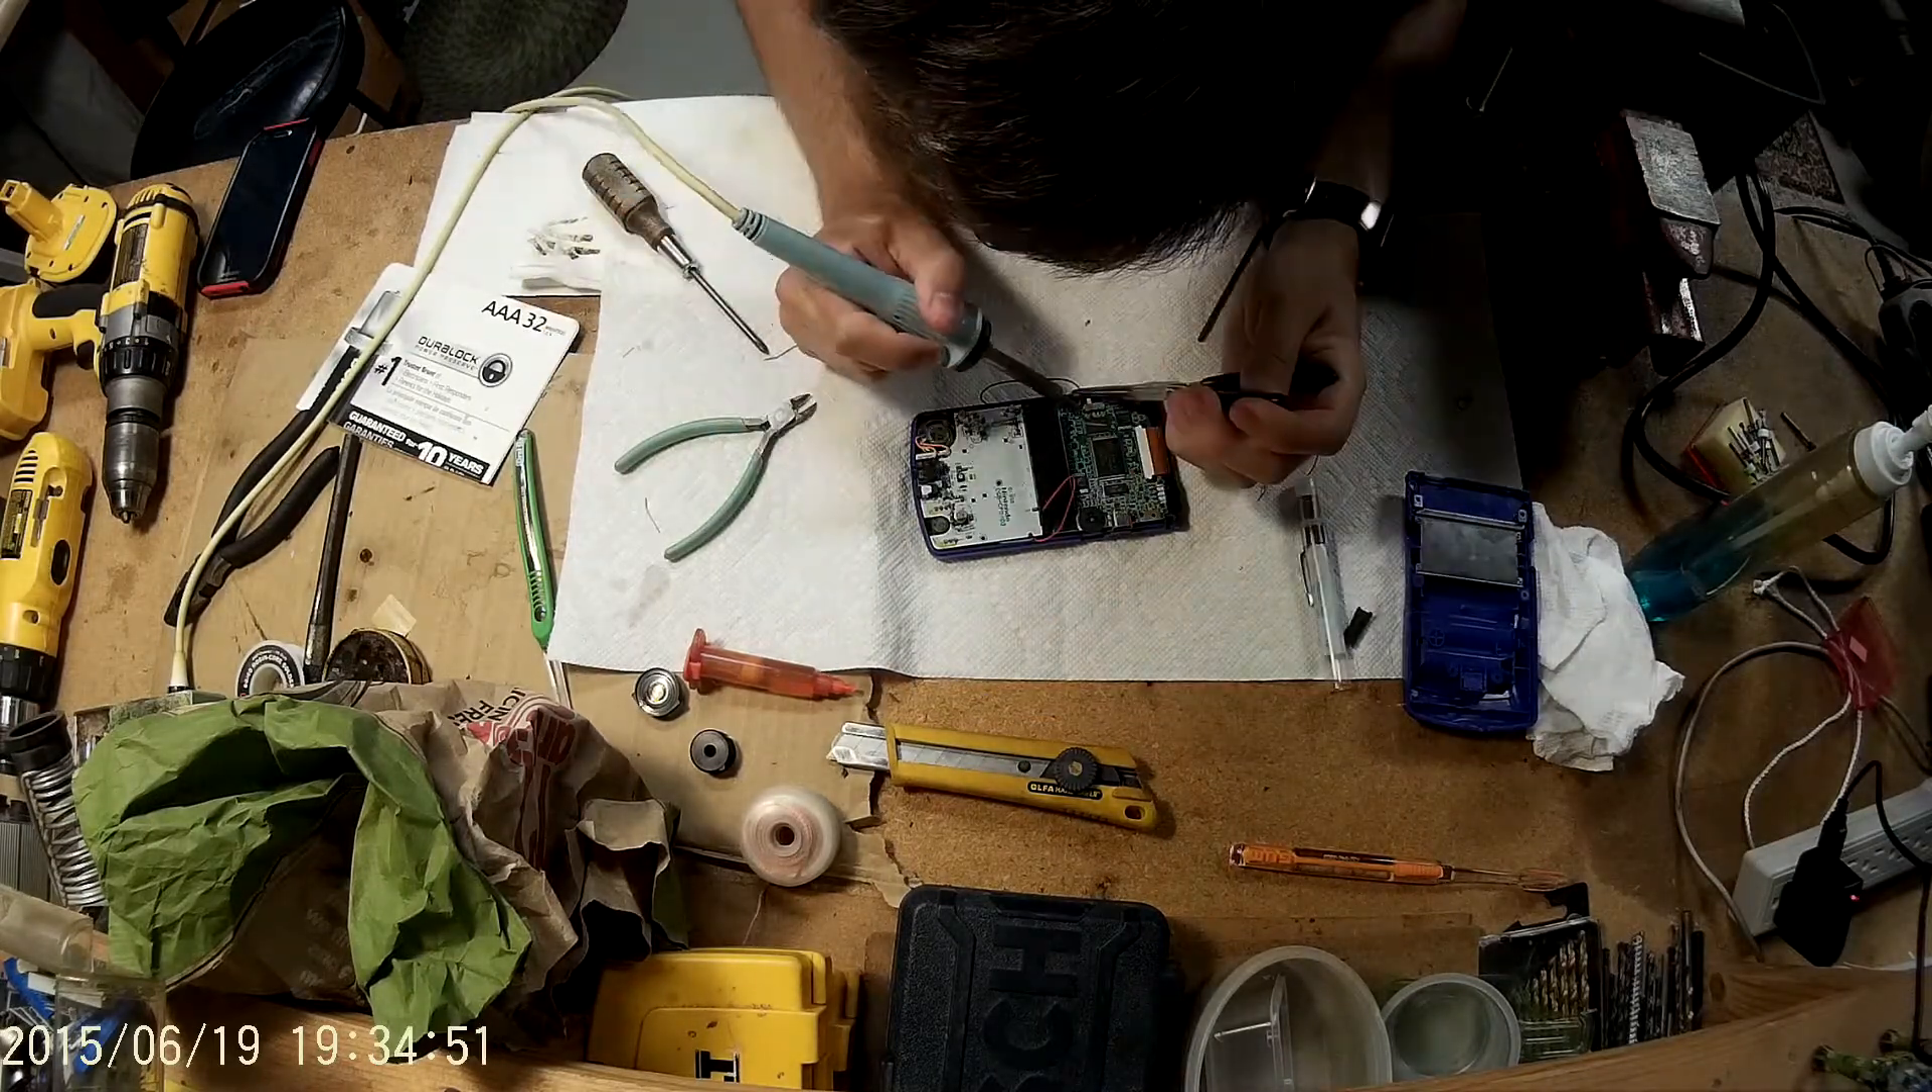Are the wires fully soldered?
No.